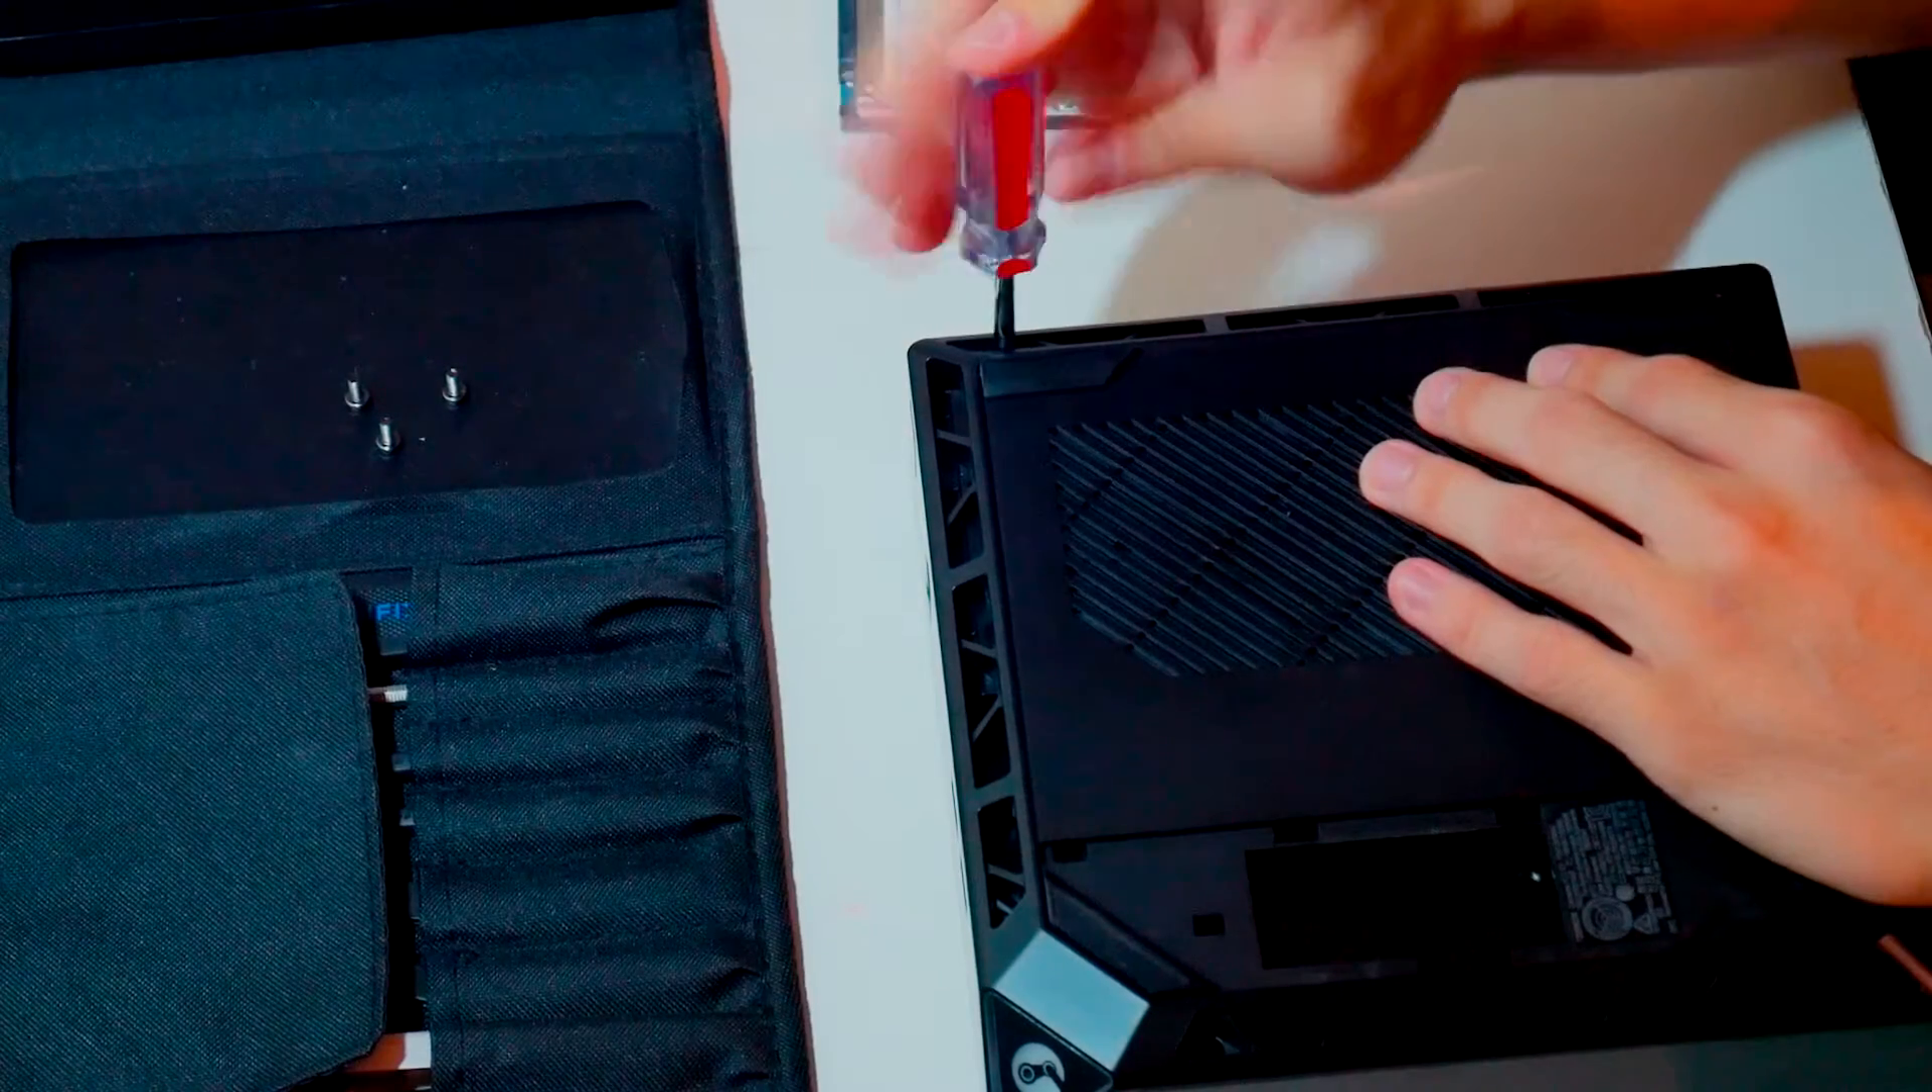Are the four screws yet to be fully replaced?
Yes.